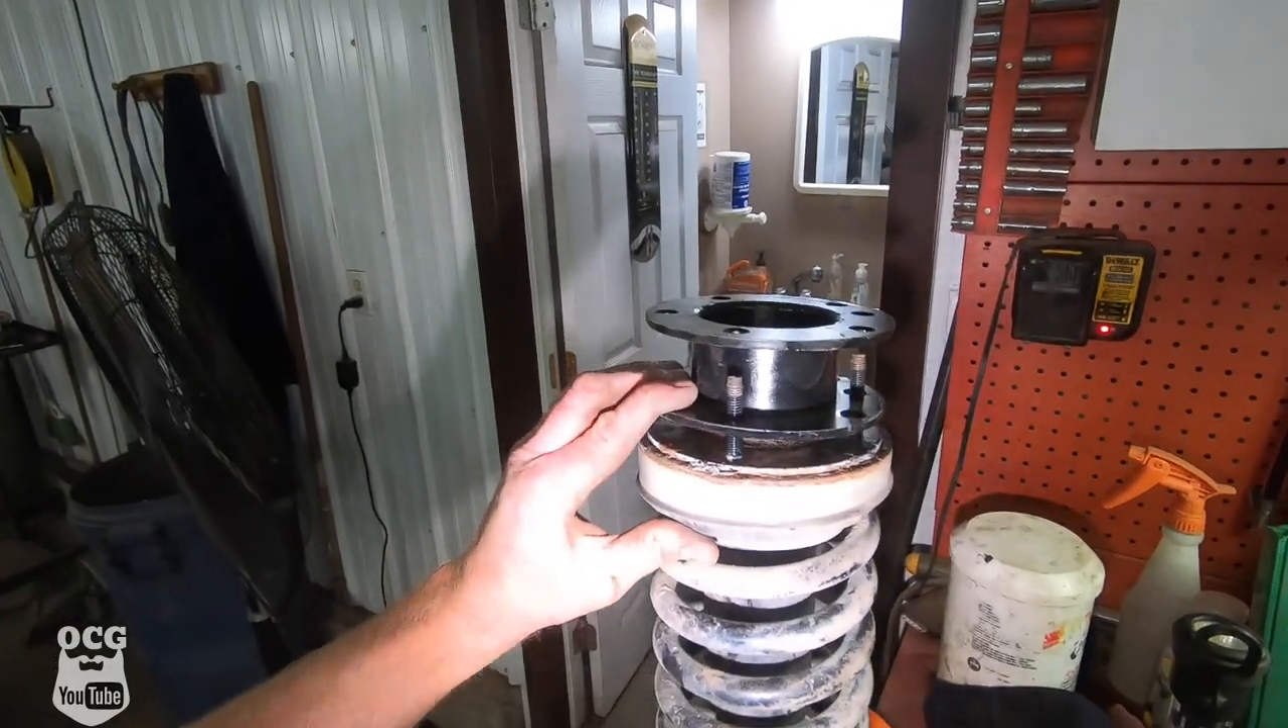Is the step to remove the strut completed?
Yes.